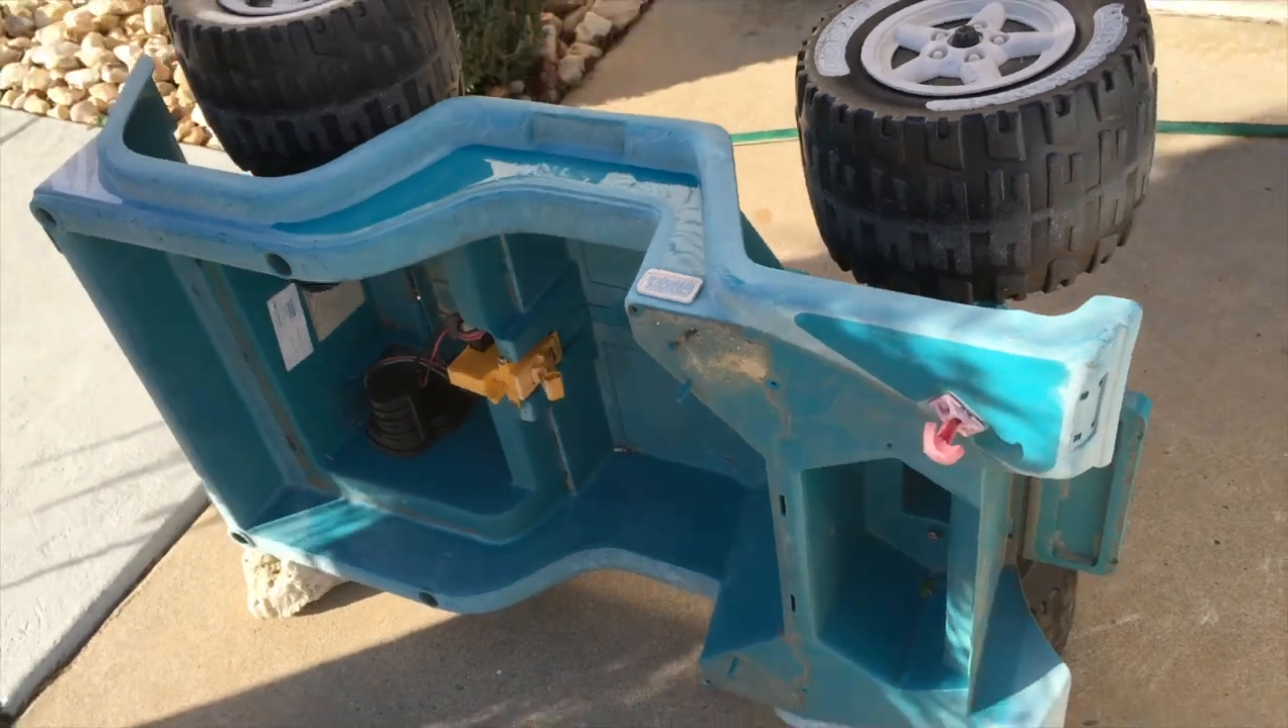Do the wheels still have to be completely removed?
Yes.